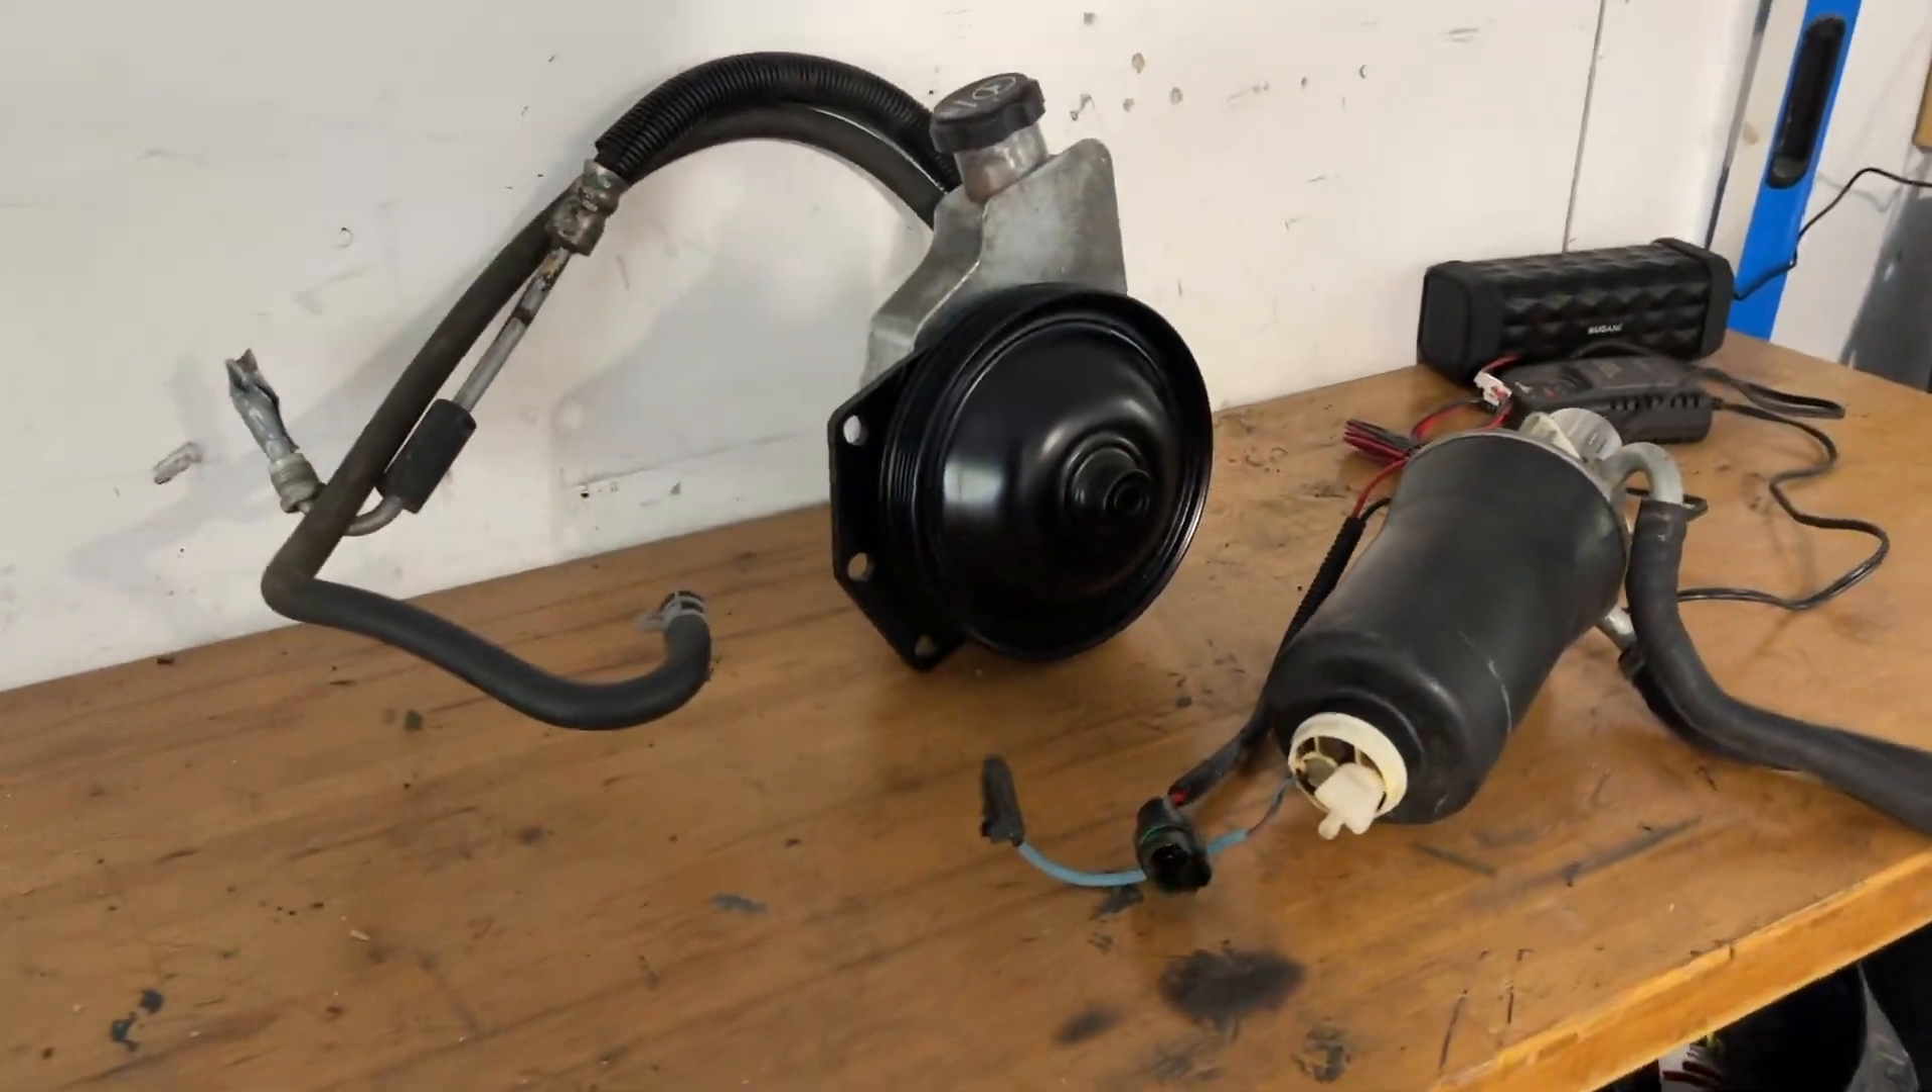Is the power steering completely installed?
No.